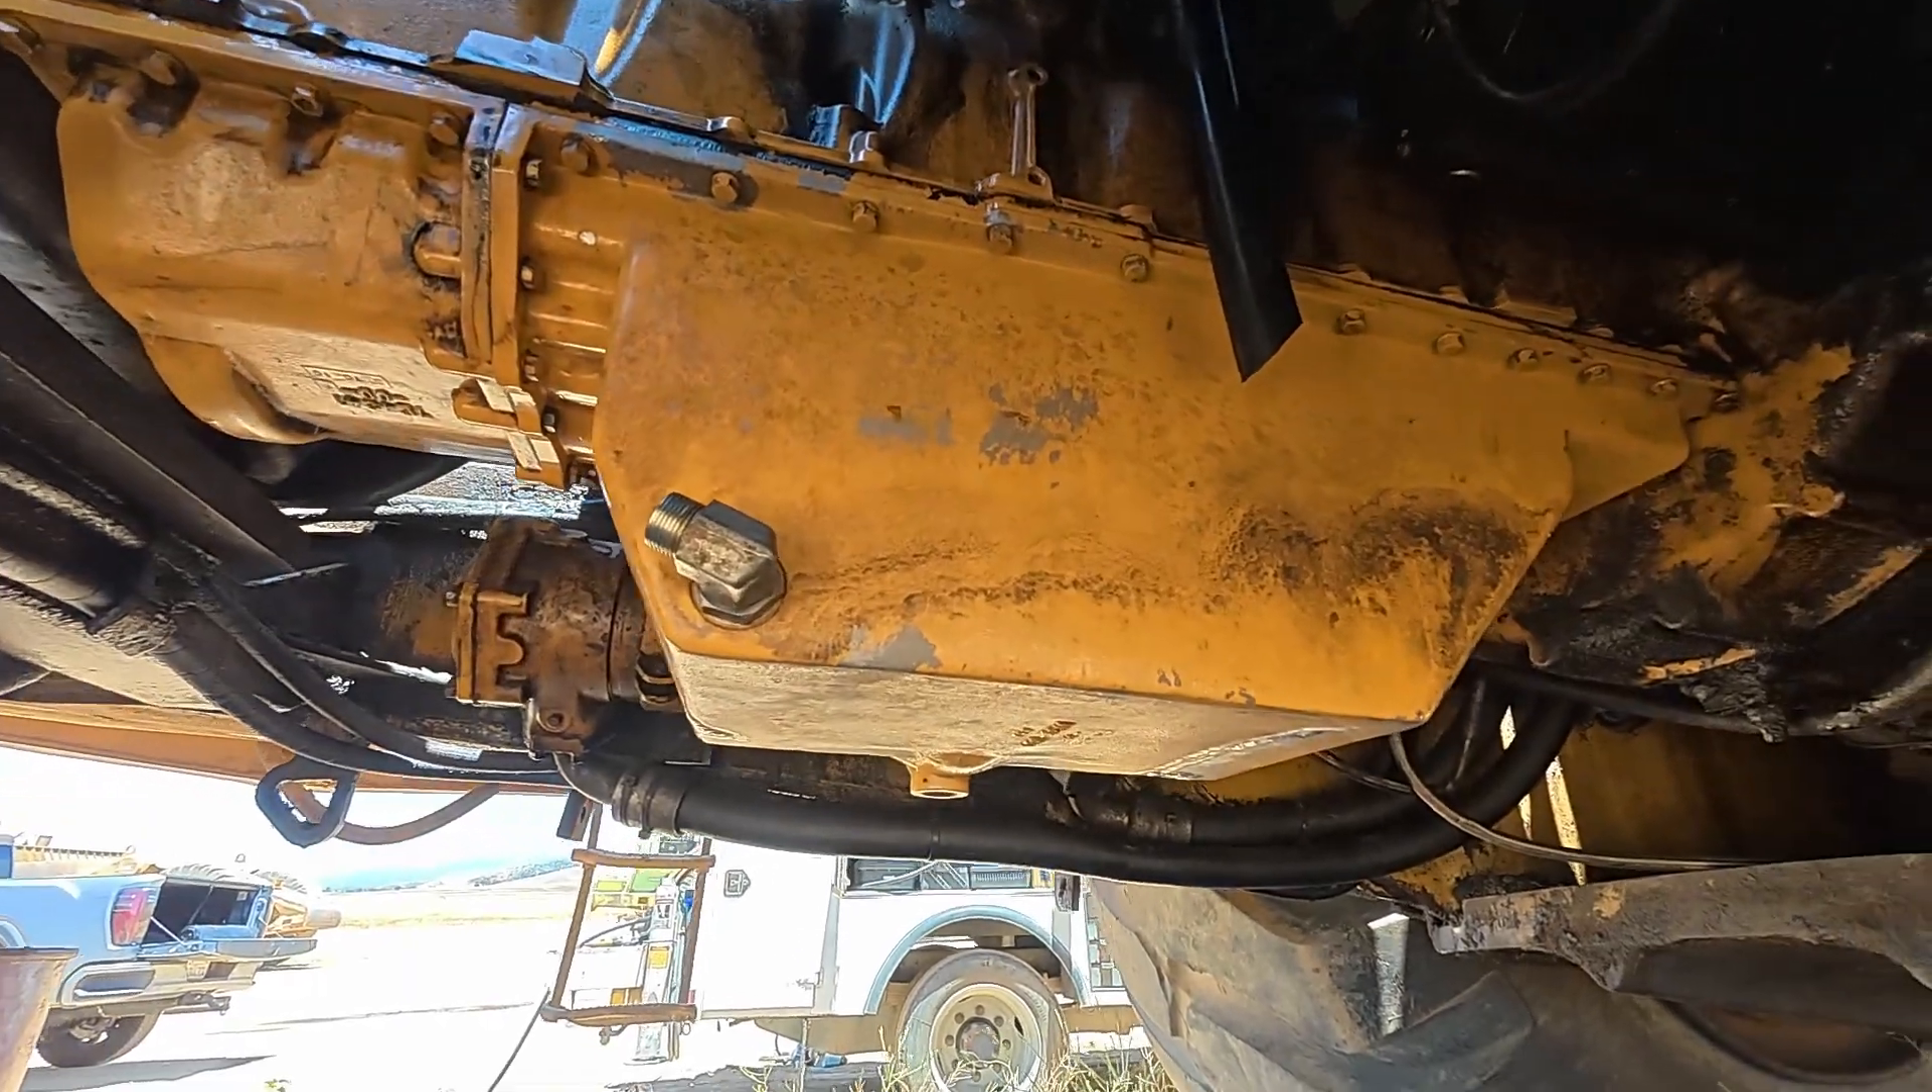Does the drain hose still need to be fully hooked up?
Yes.